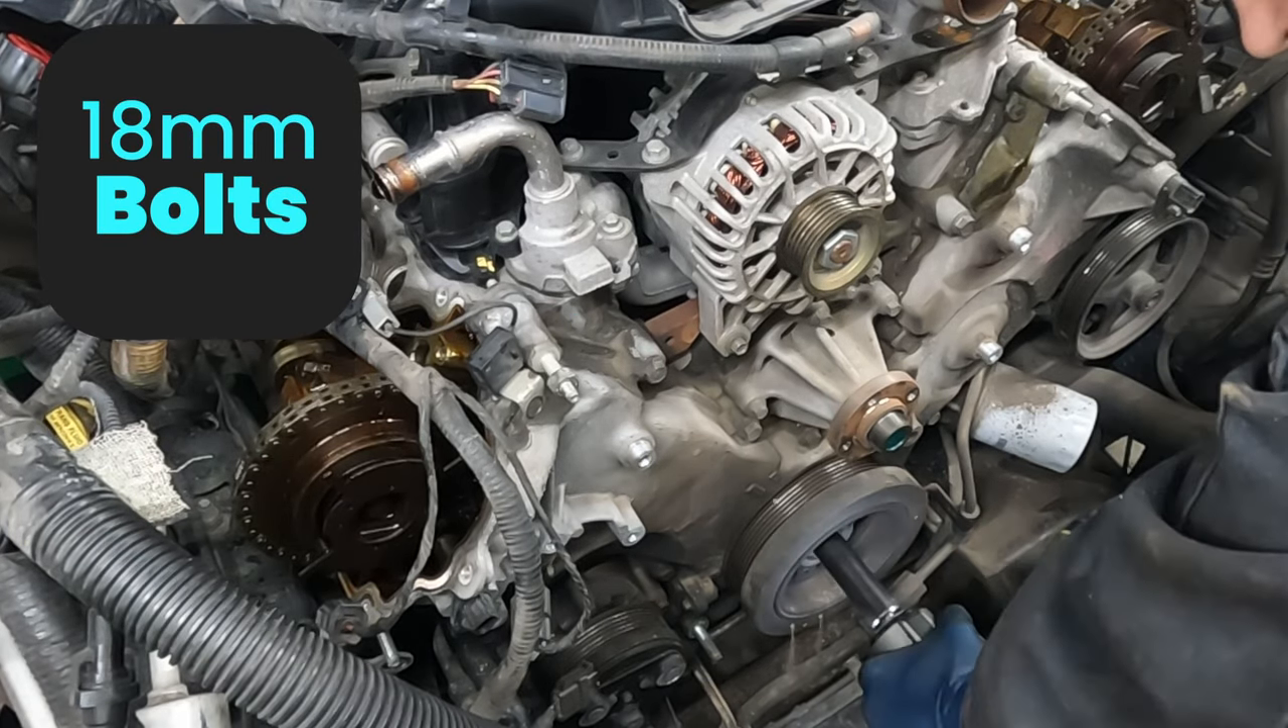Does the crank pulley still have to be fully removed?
Yes.